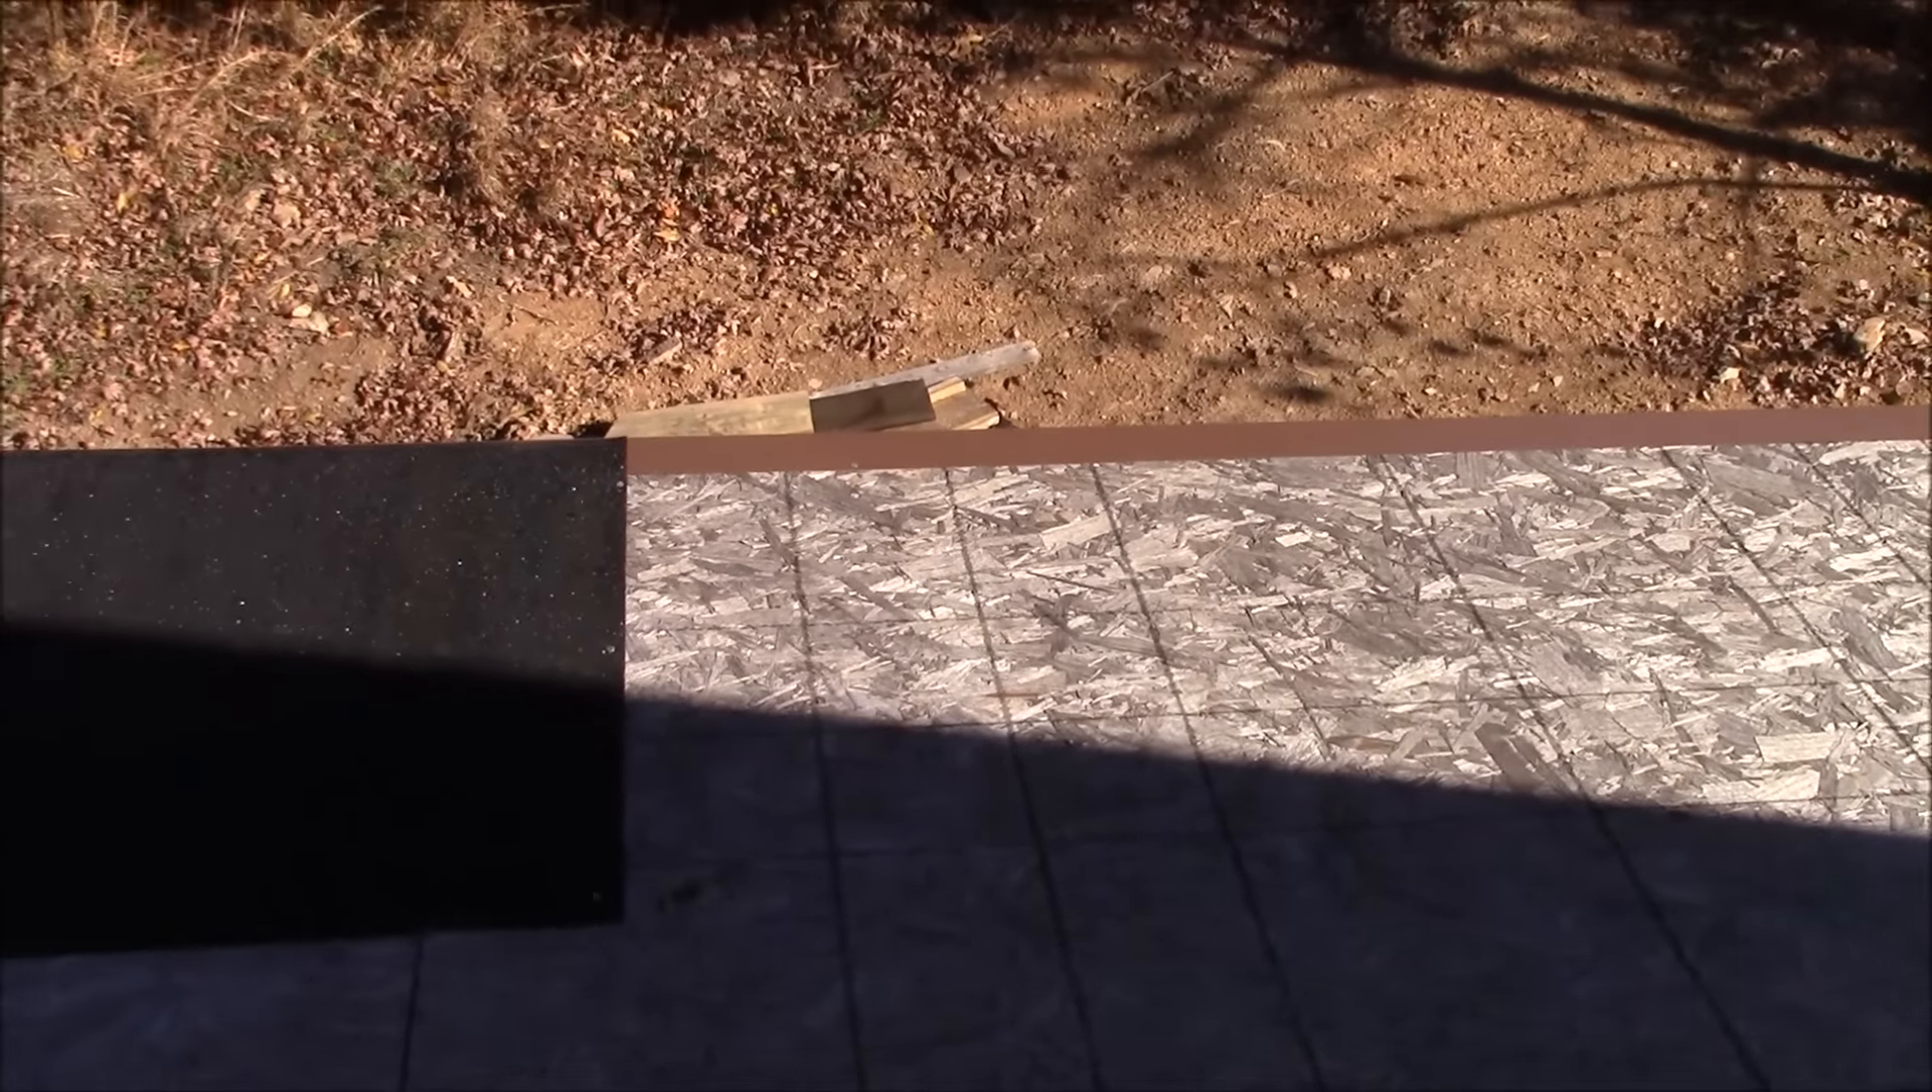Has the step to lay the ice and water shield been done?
No.